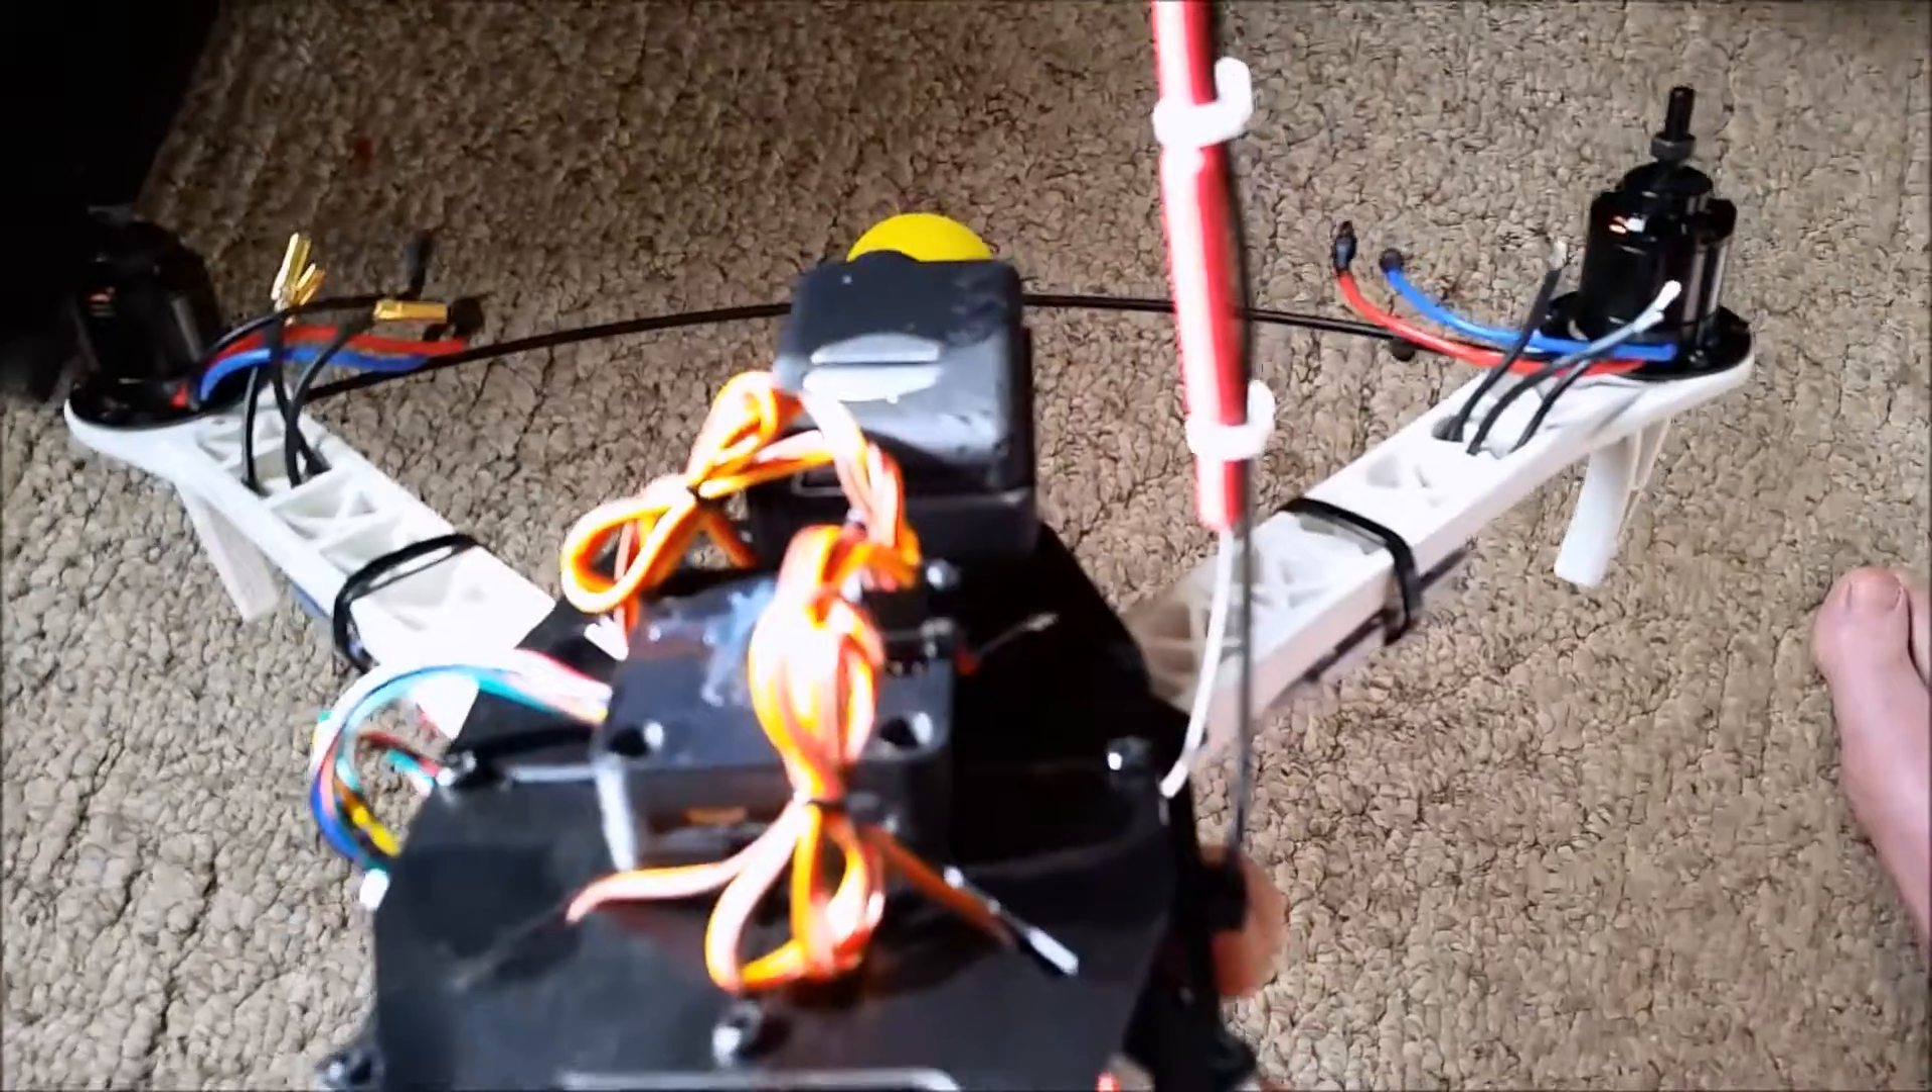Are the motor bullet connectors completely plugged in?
No.